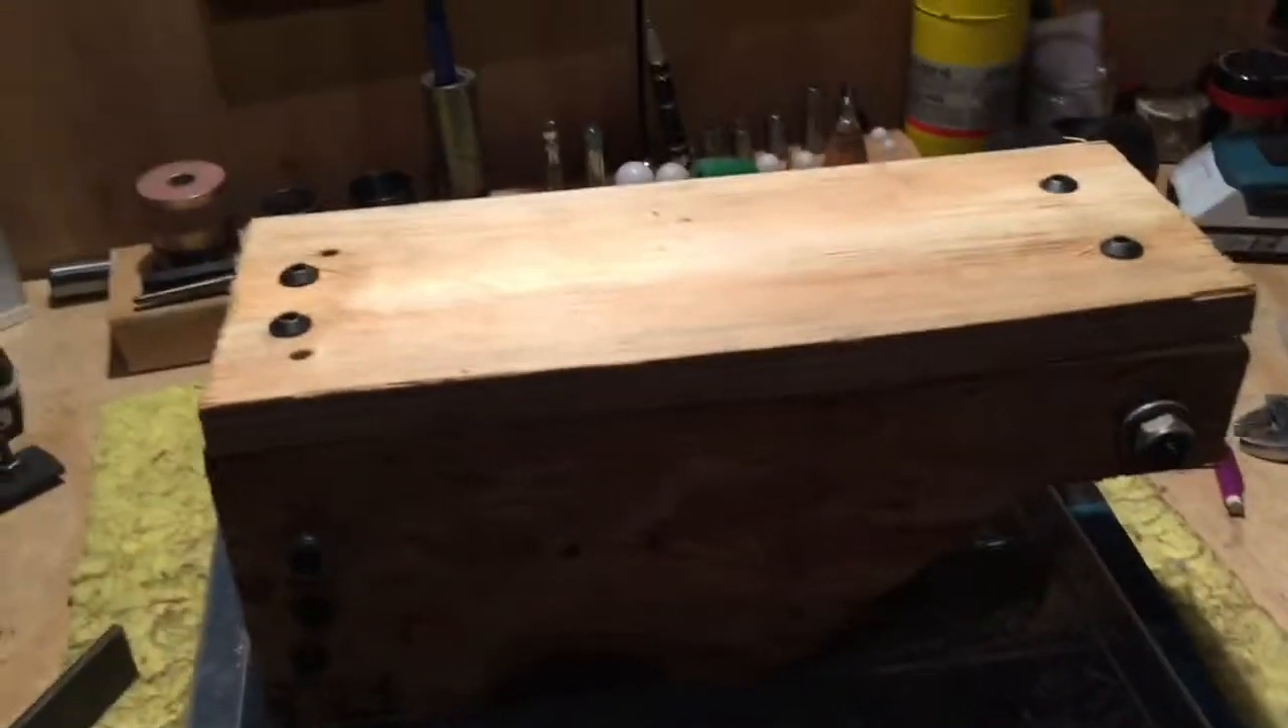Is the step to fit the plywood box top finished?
Yes.